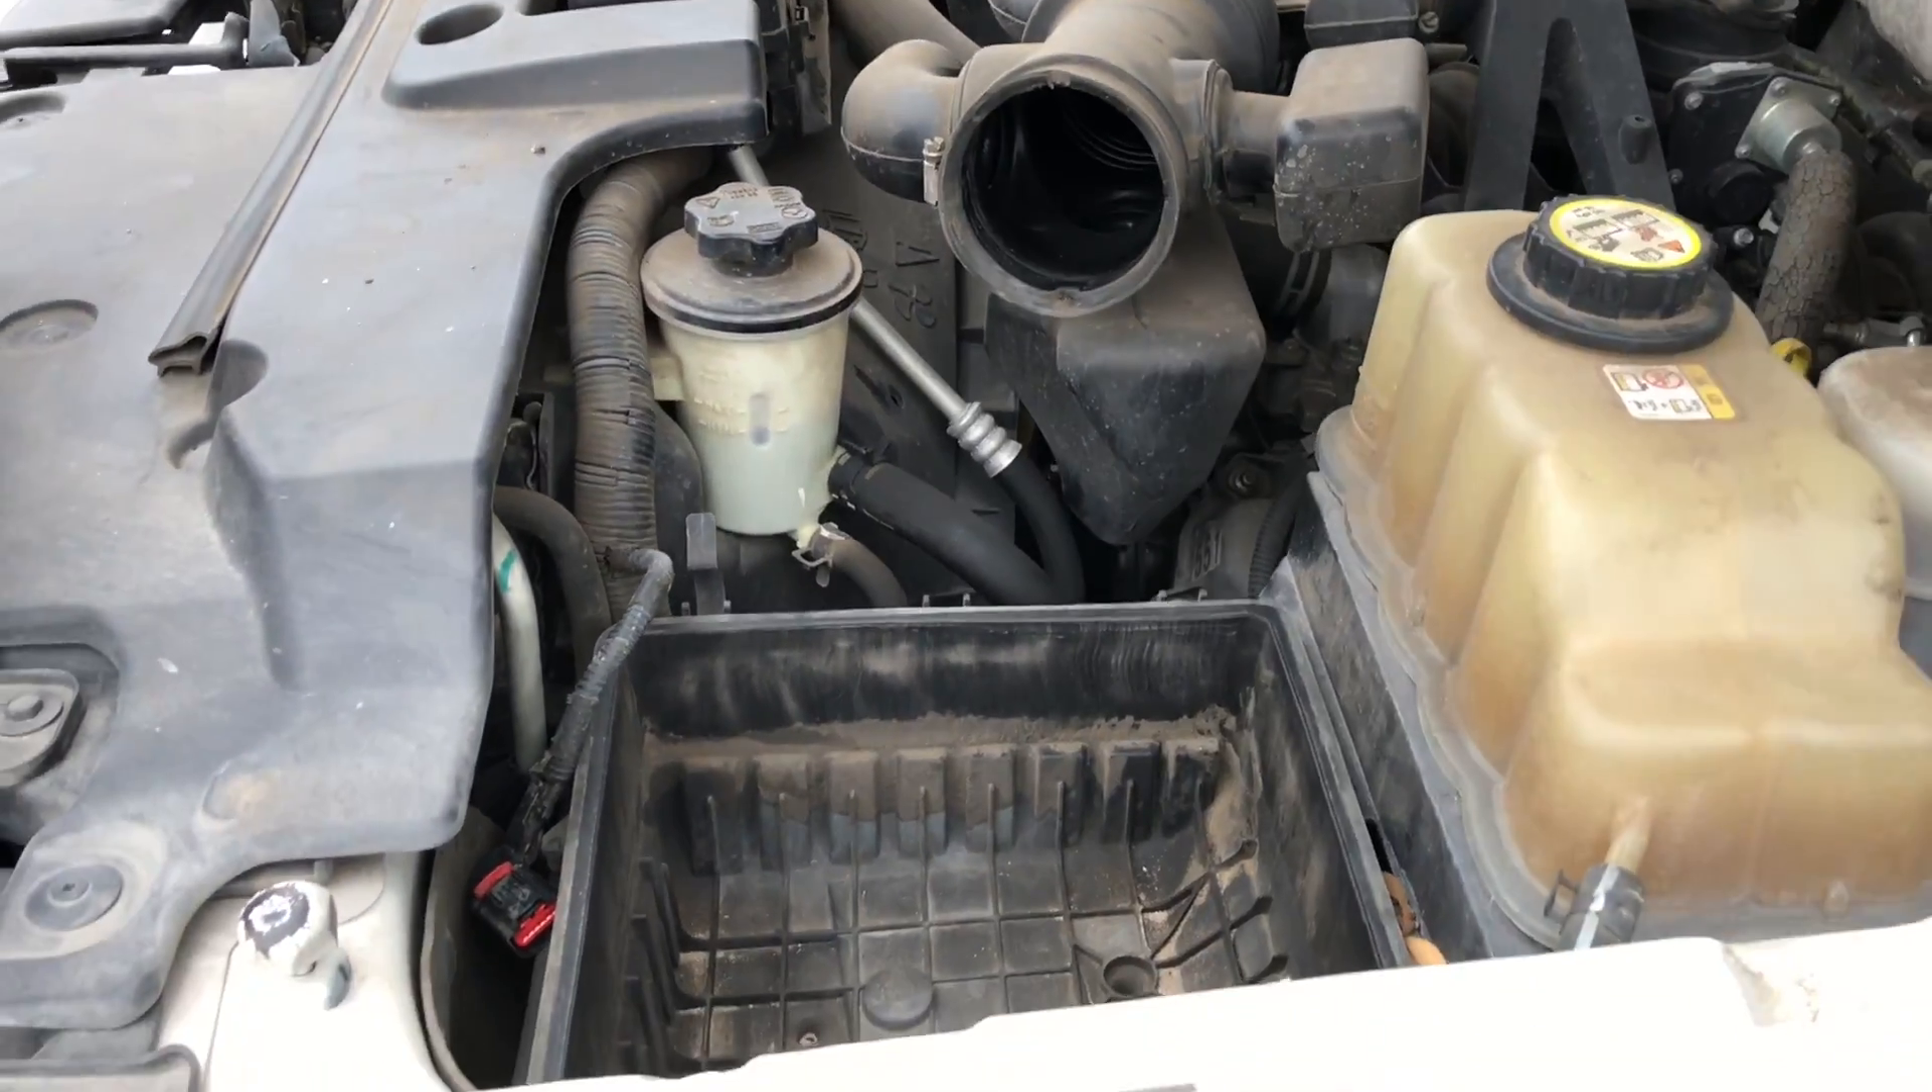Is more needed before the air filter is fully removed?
No.